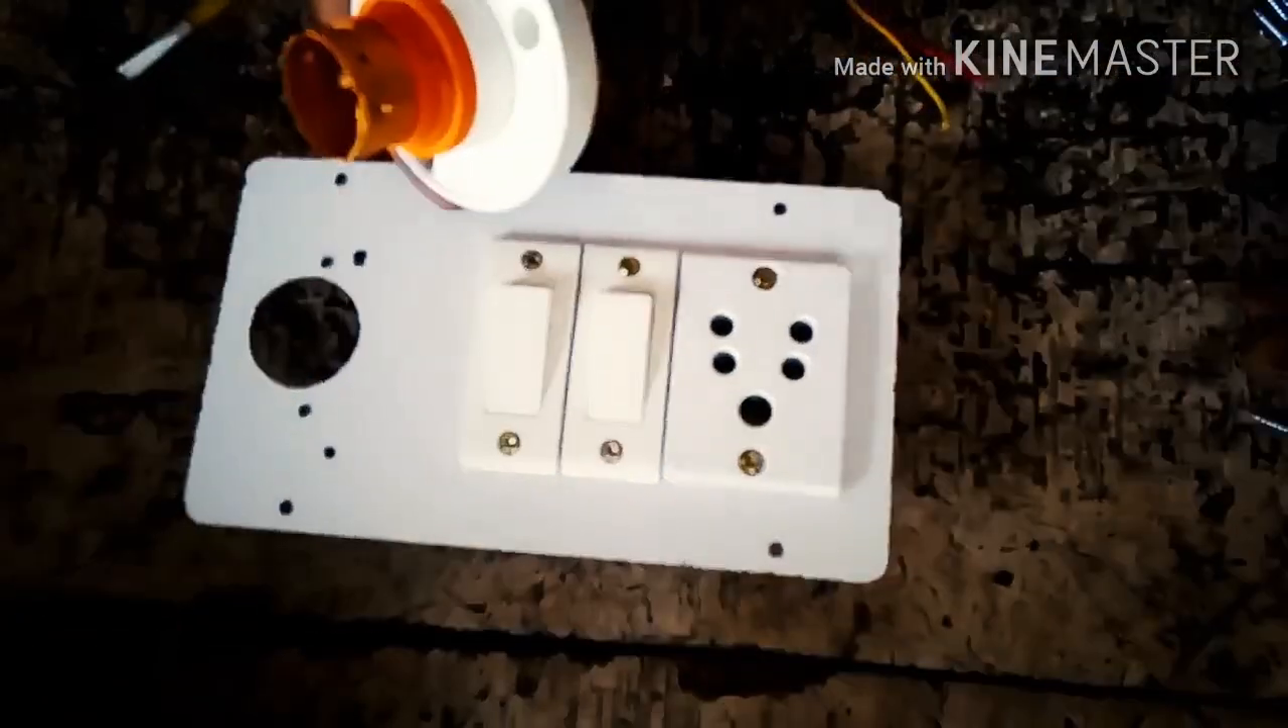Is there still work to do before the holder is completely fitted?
Yes.